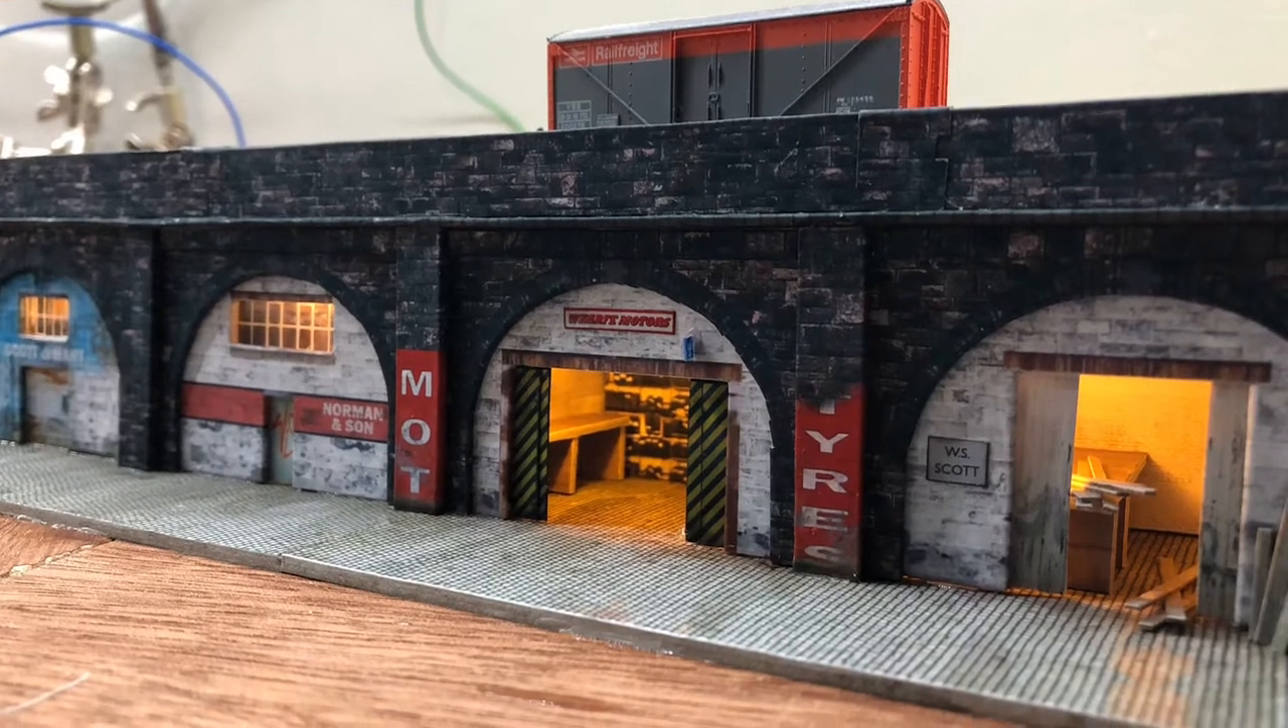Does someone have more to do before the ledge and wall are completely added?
No.